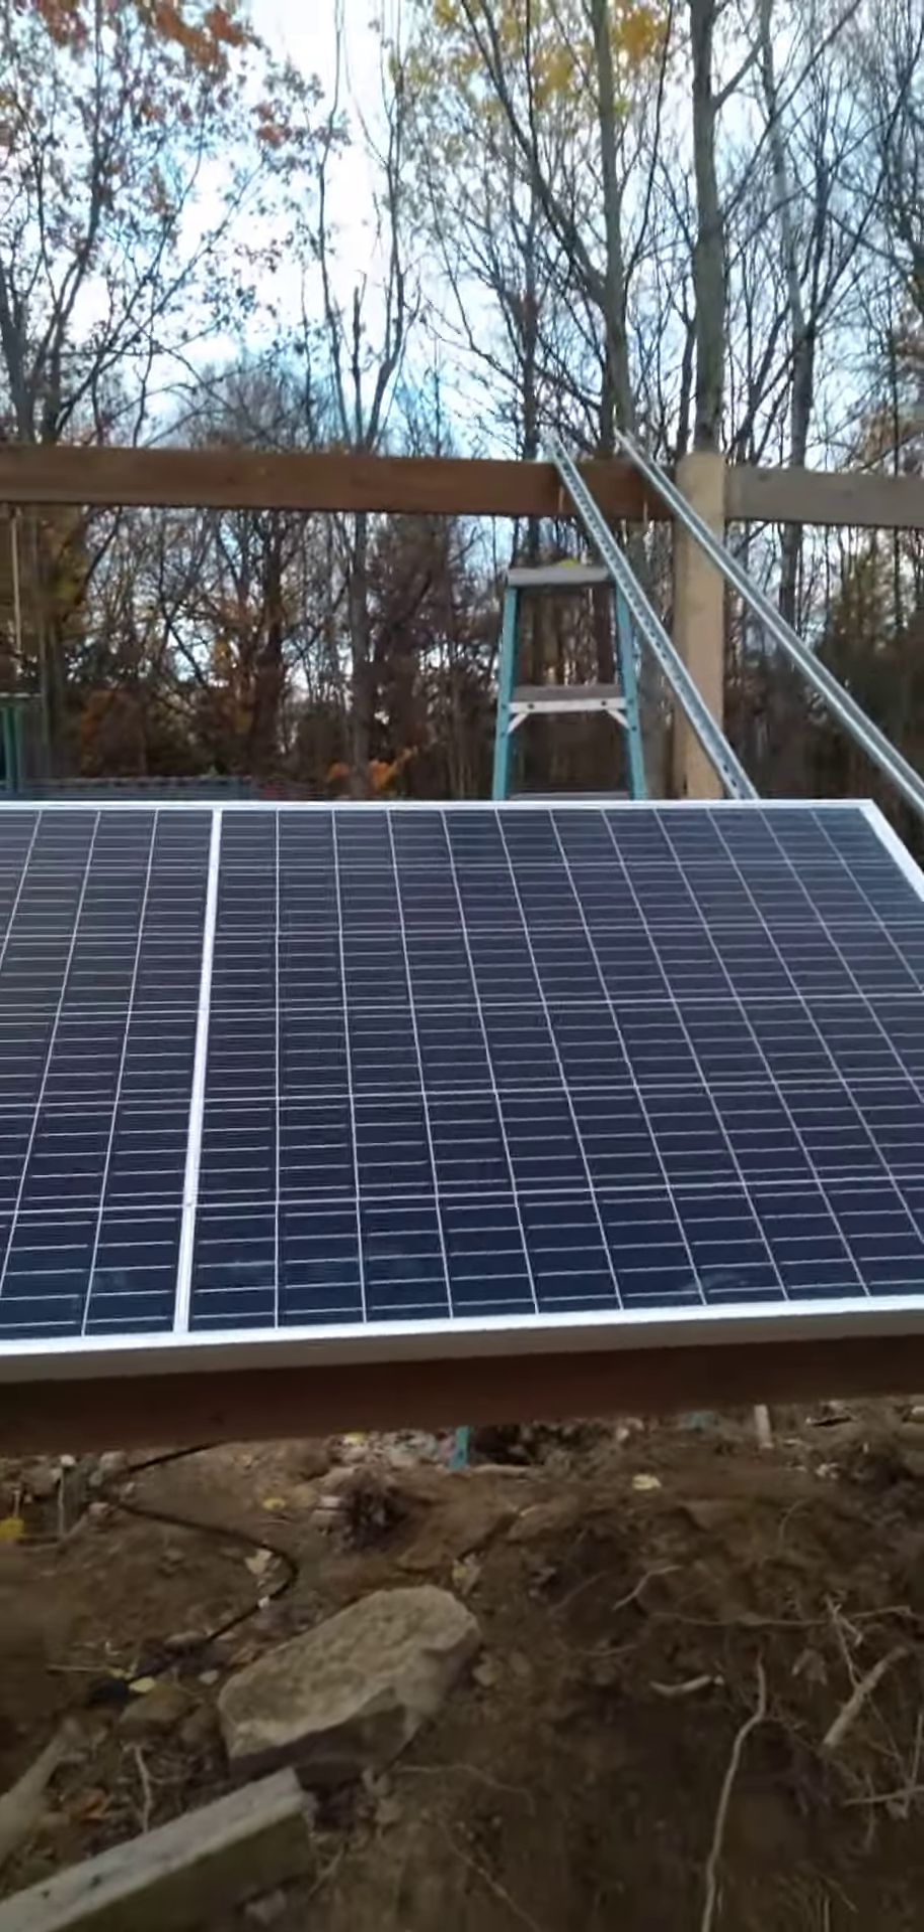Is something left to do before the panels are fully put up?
Yes.